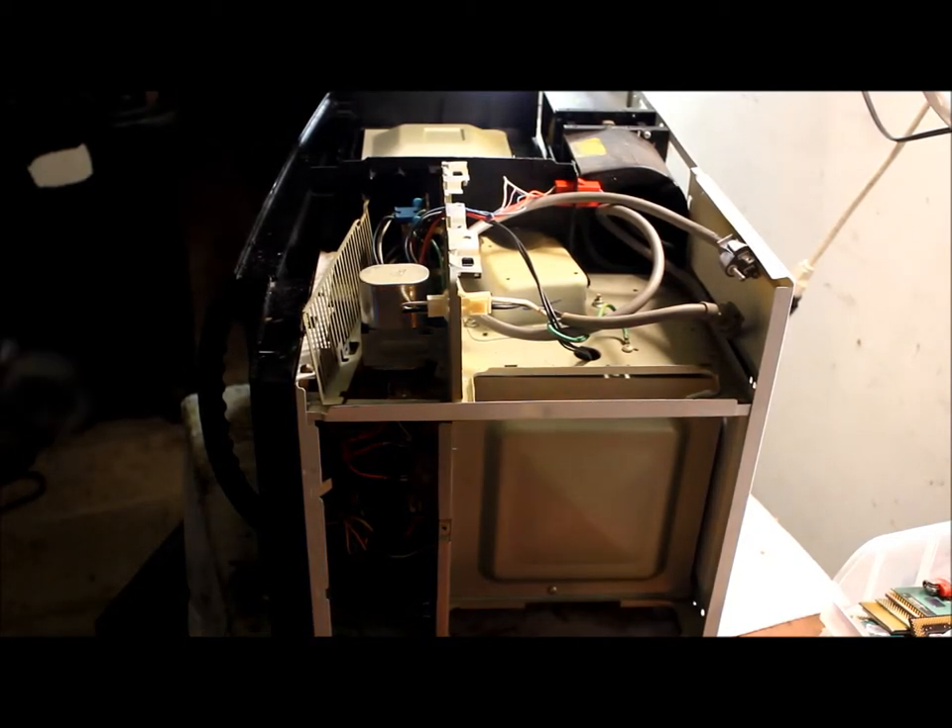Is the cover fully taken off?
Yes.